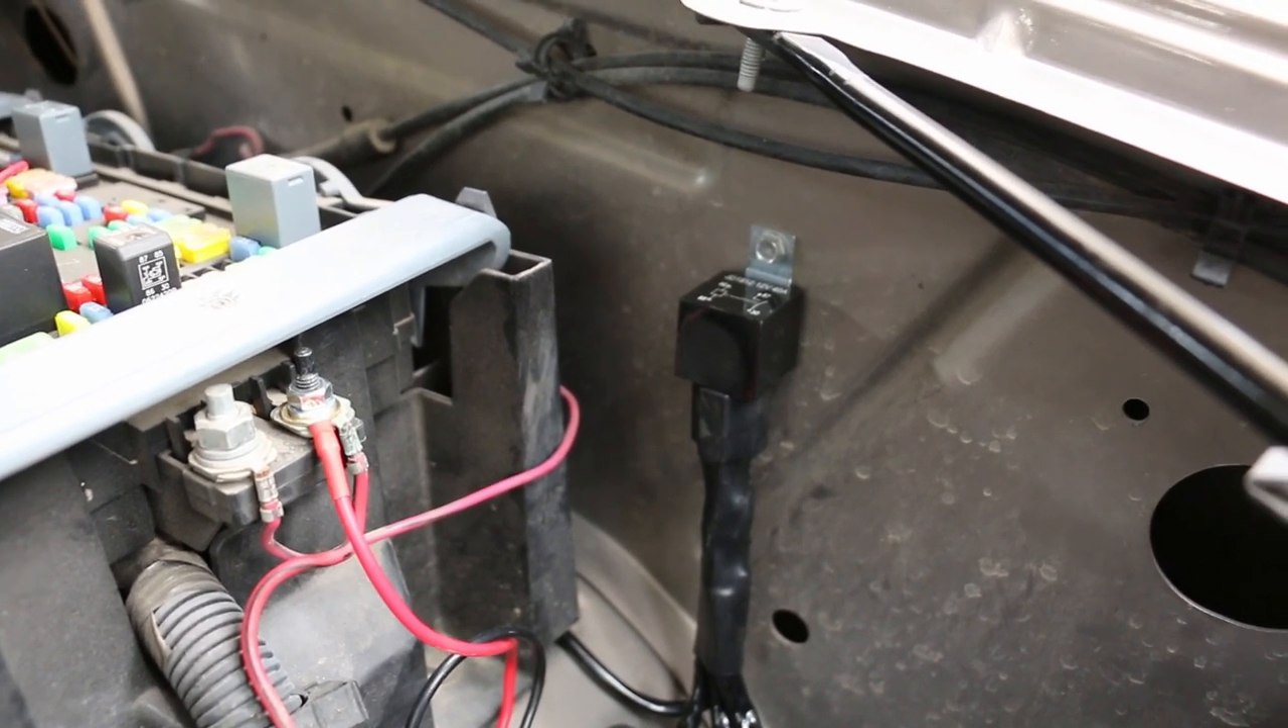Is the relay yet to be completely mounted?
No.